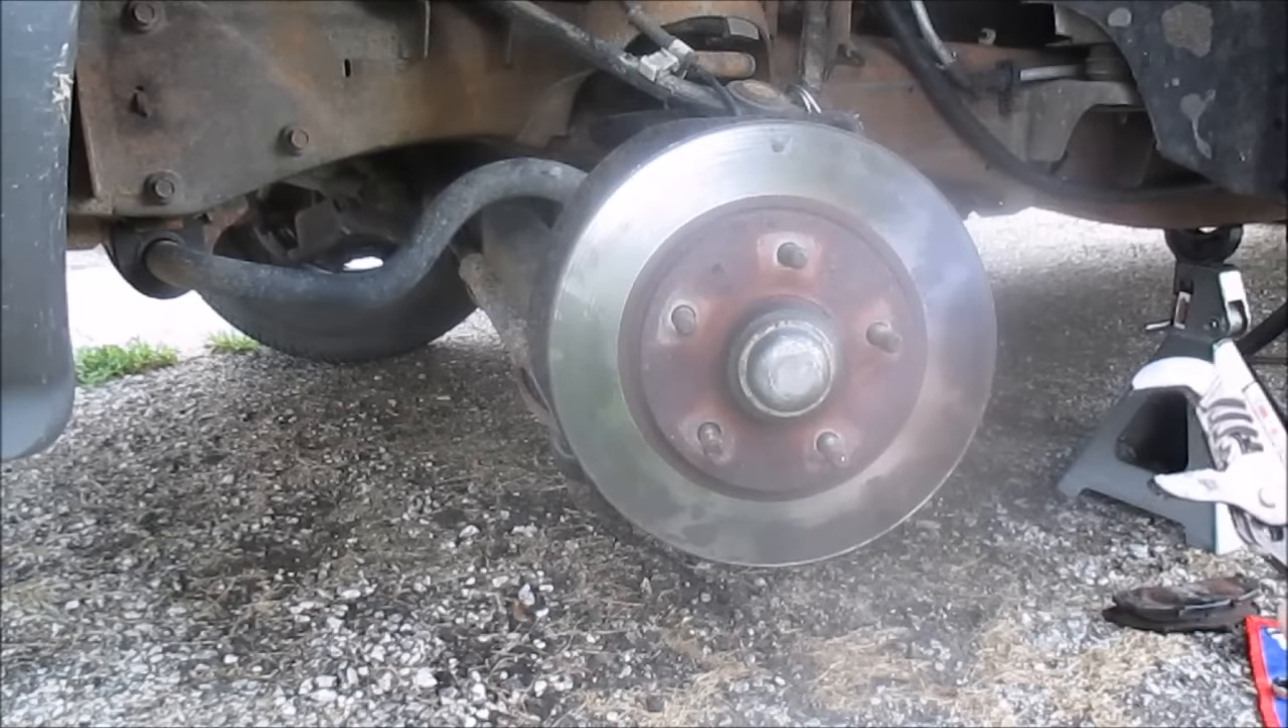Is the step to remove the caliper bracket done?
Yes.